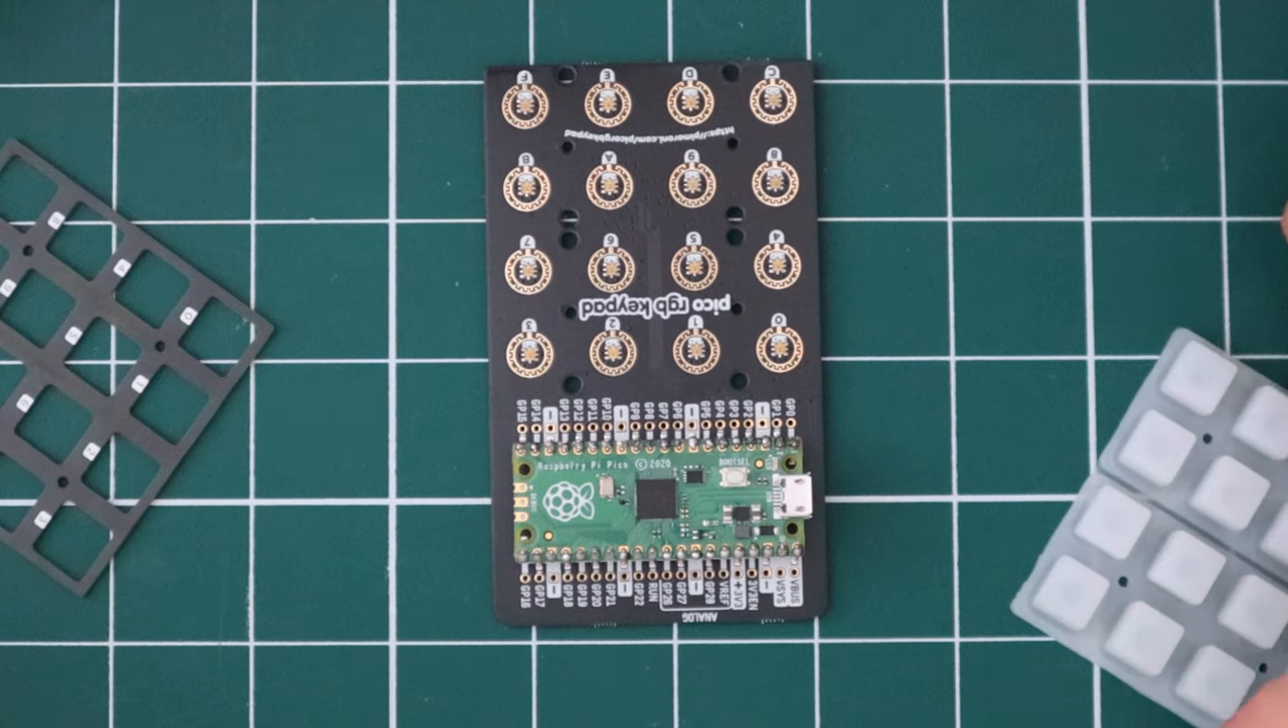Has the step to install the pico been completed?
Yes.